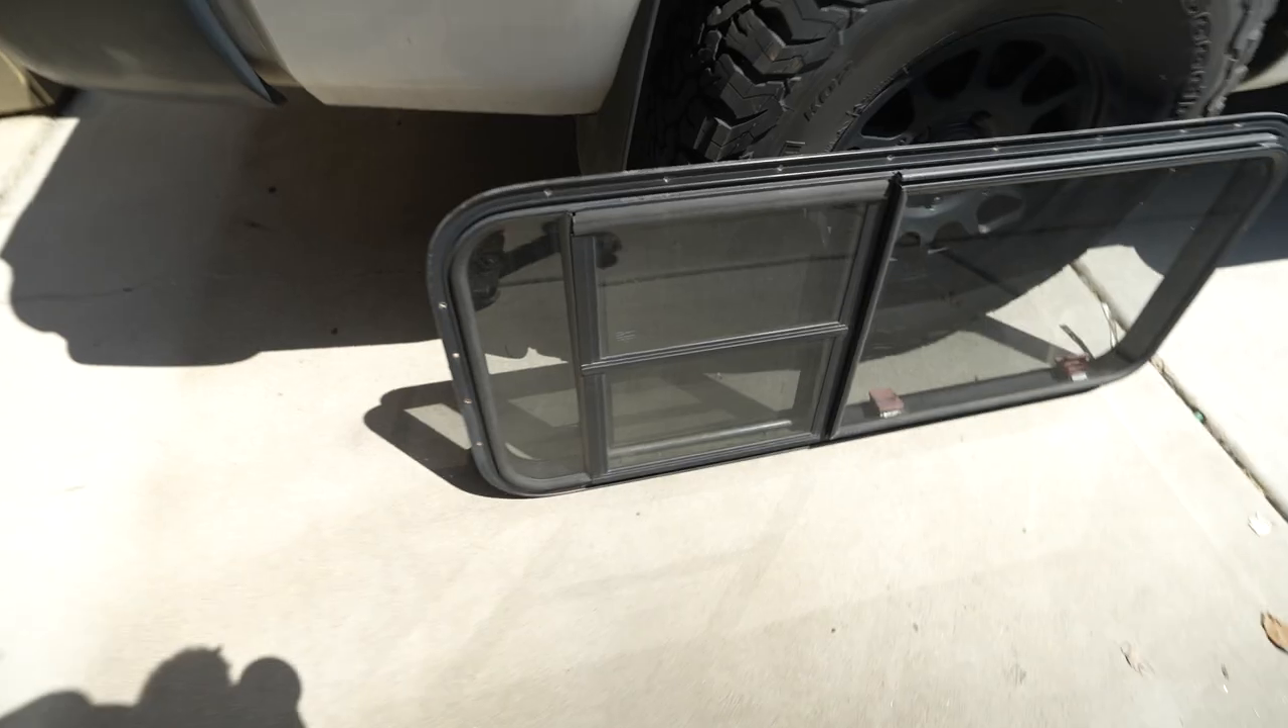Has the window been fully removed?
Yes.